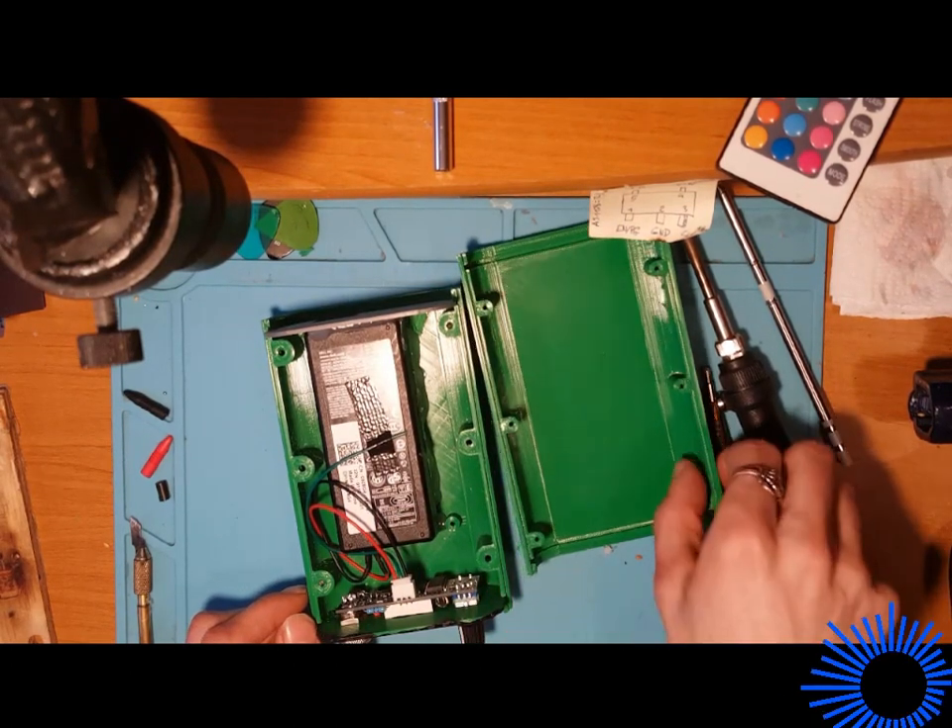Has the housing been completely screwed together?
No.